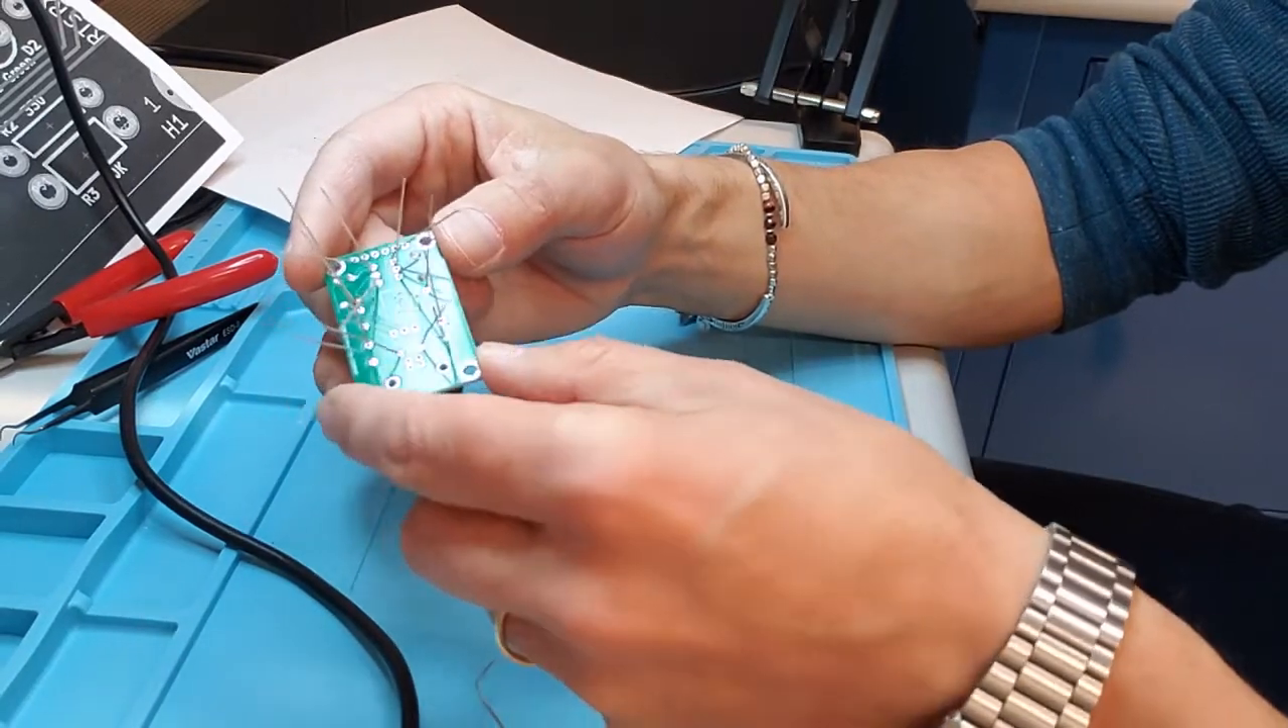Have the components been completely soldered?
No.